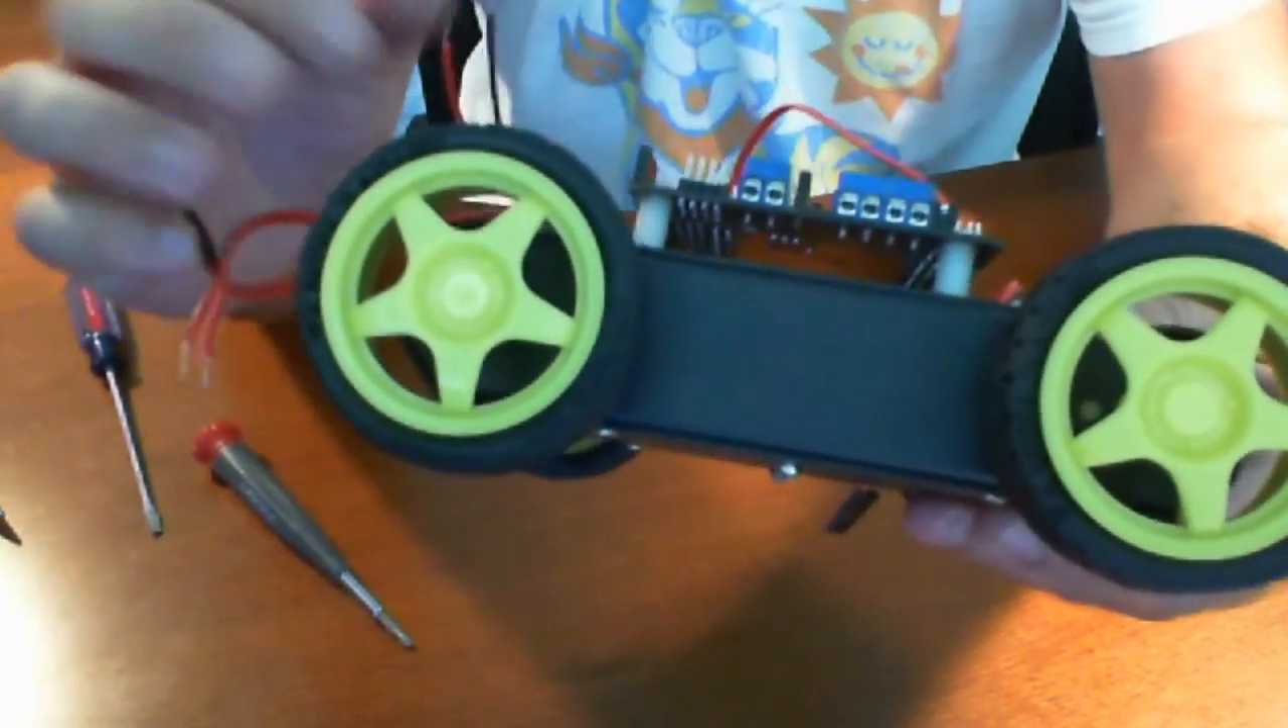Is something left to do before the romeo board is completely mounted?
No.